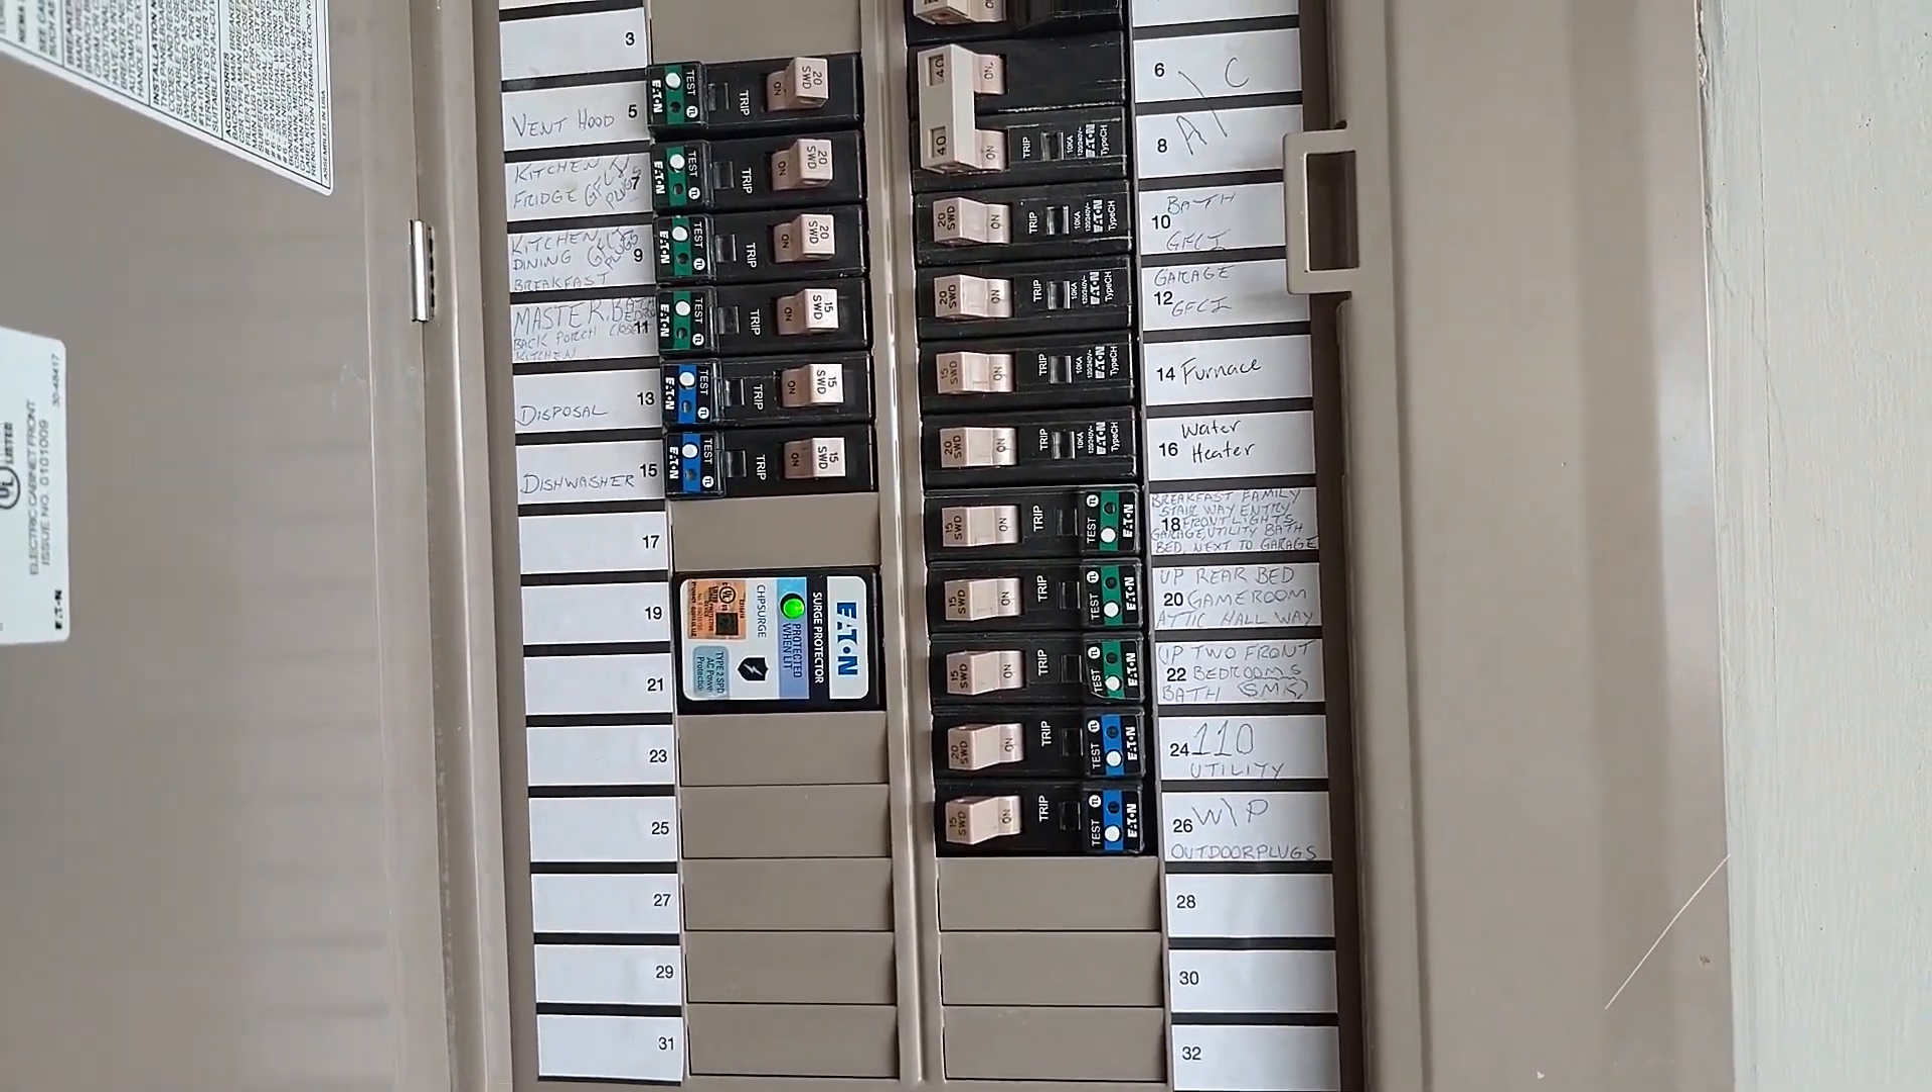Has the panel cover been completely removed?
No.